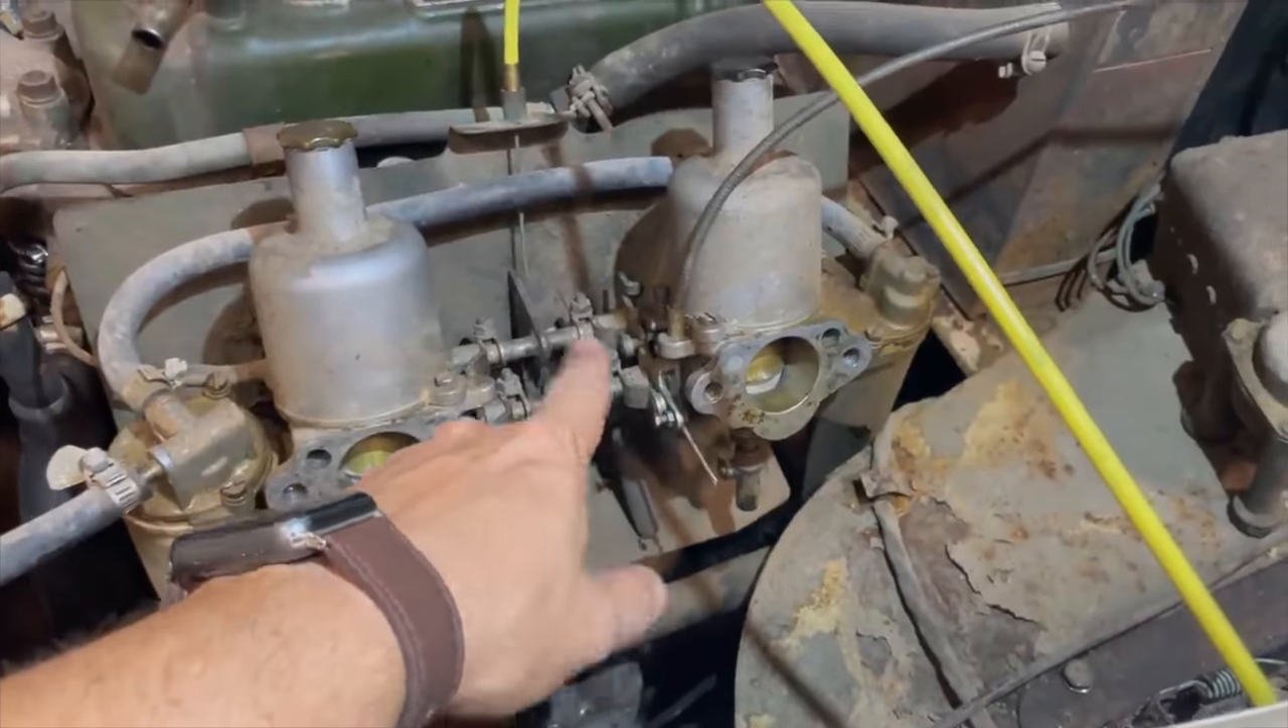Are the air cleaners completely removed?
Yes.